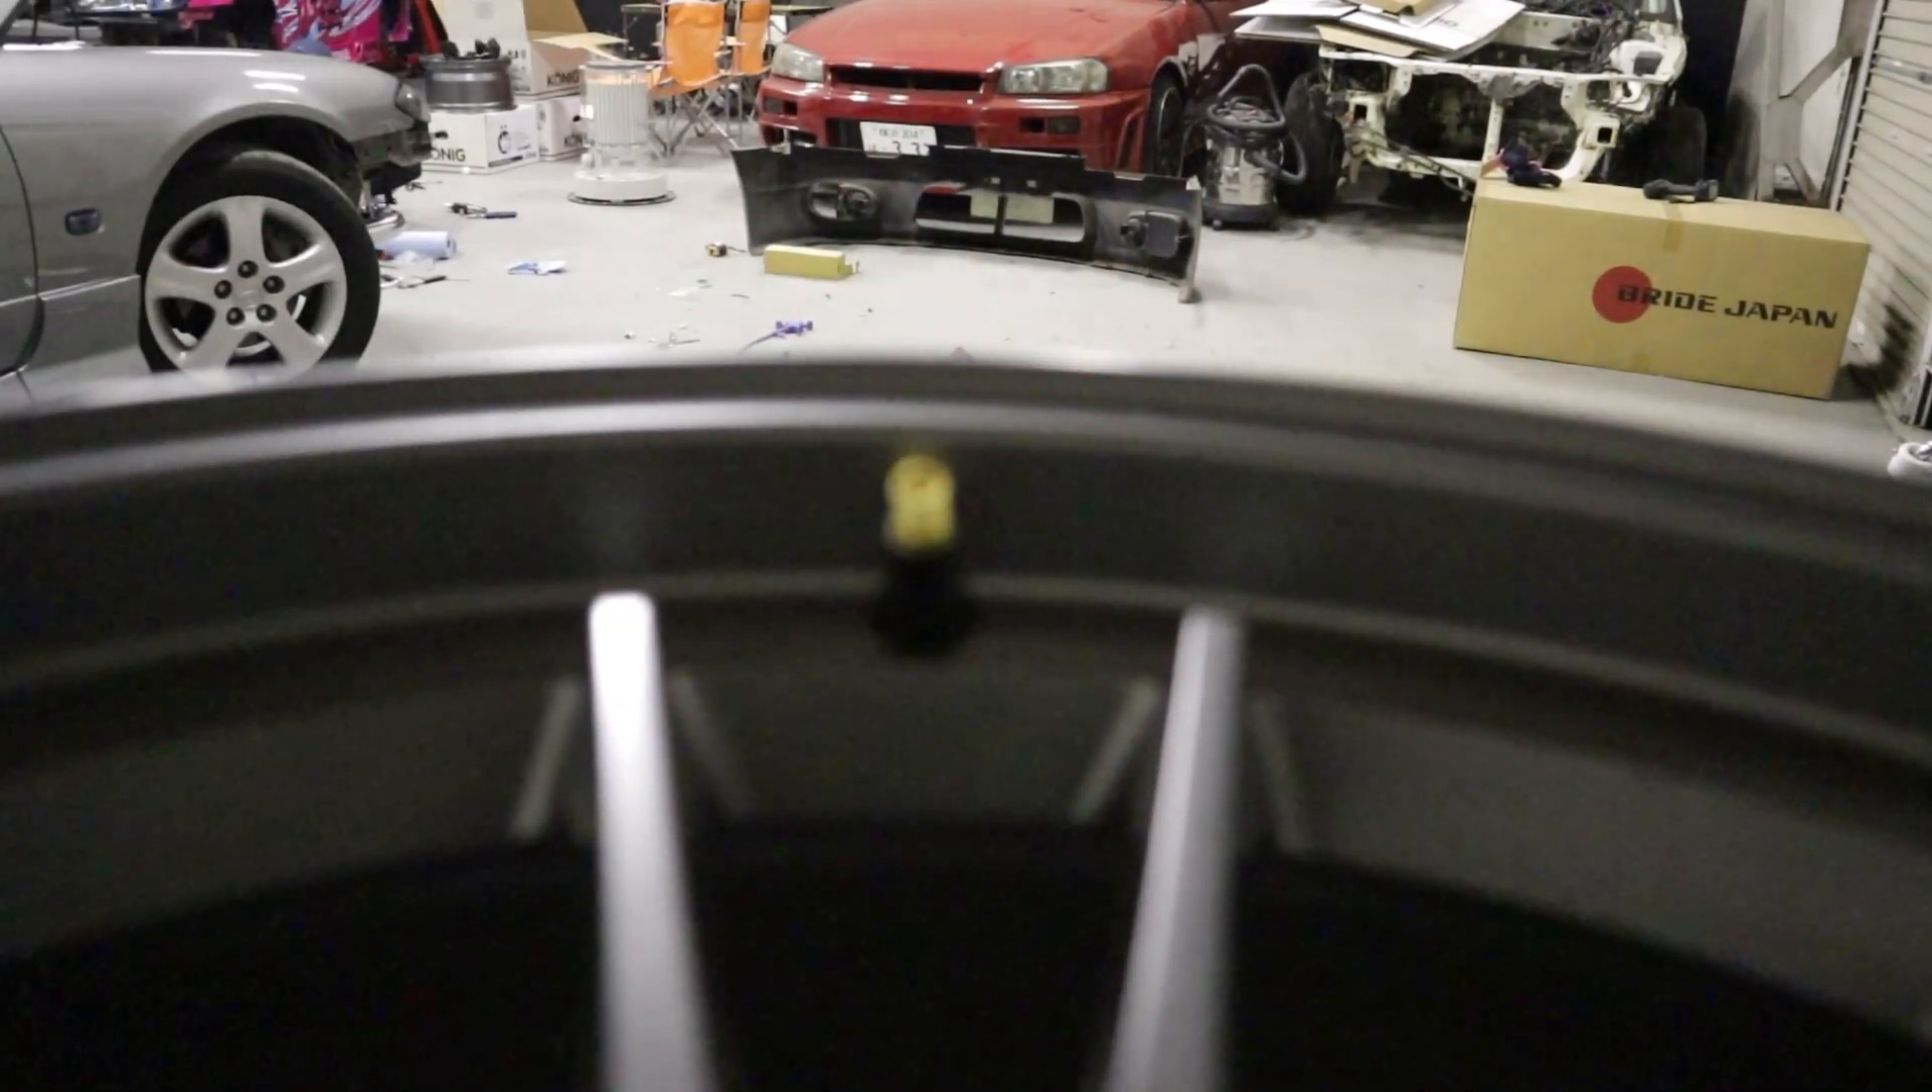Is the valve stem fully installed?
Yes.